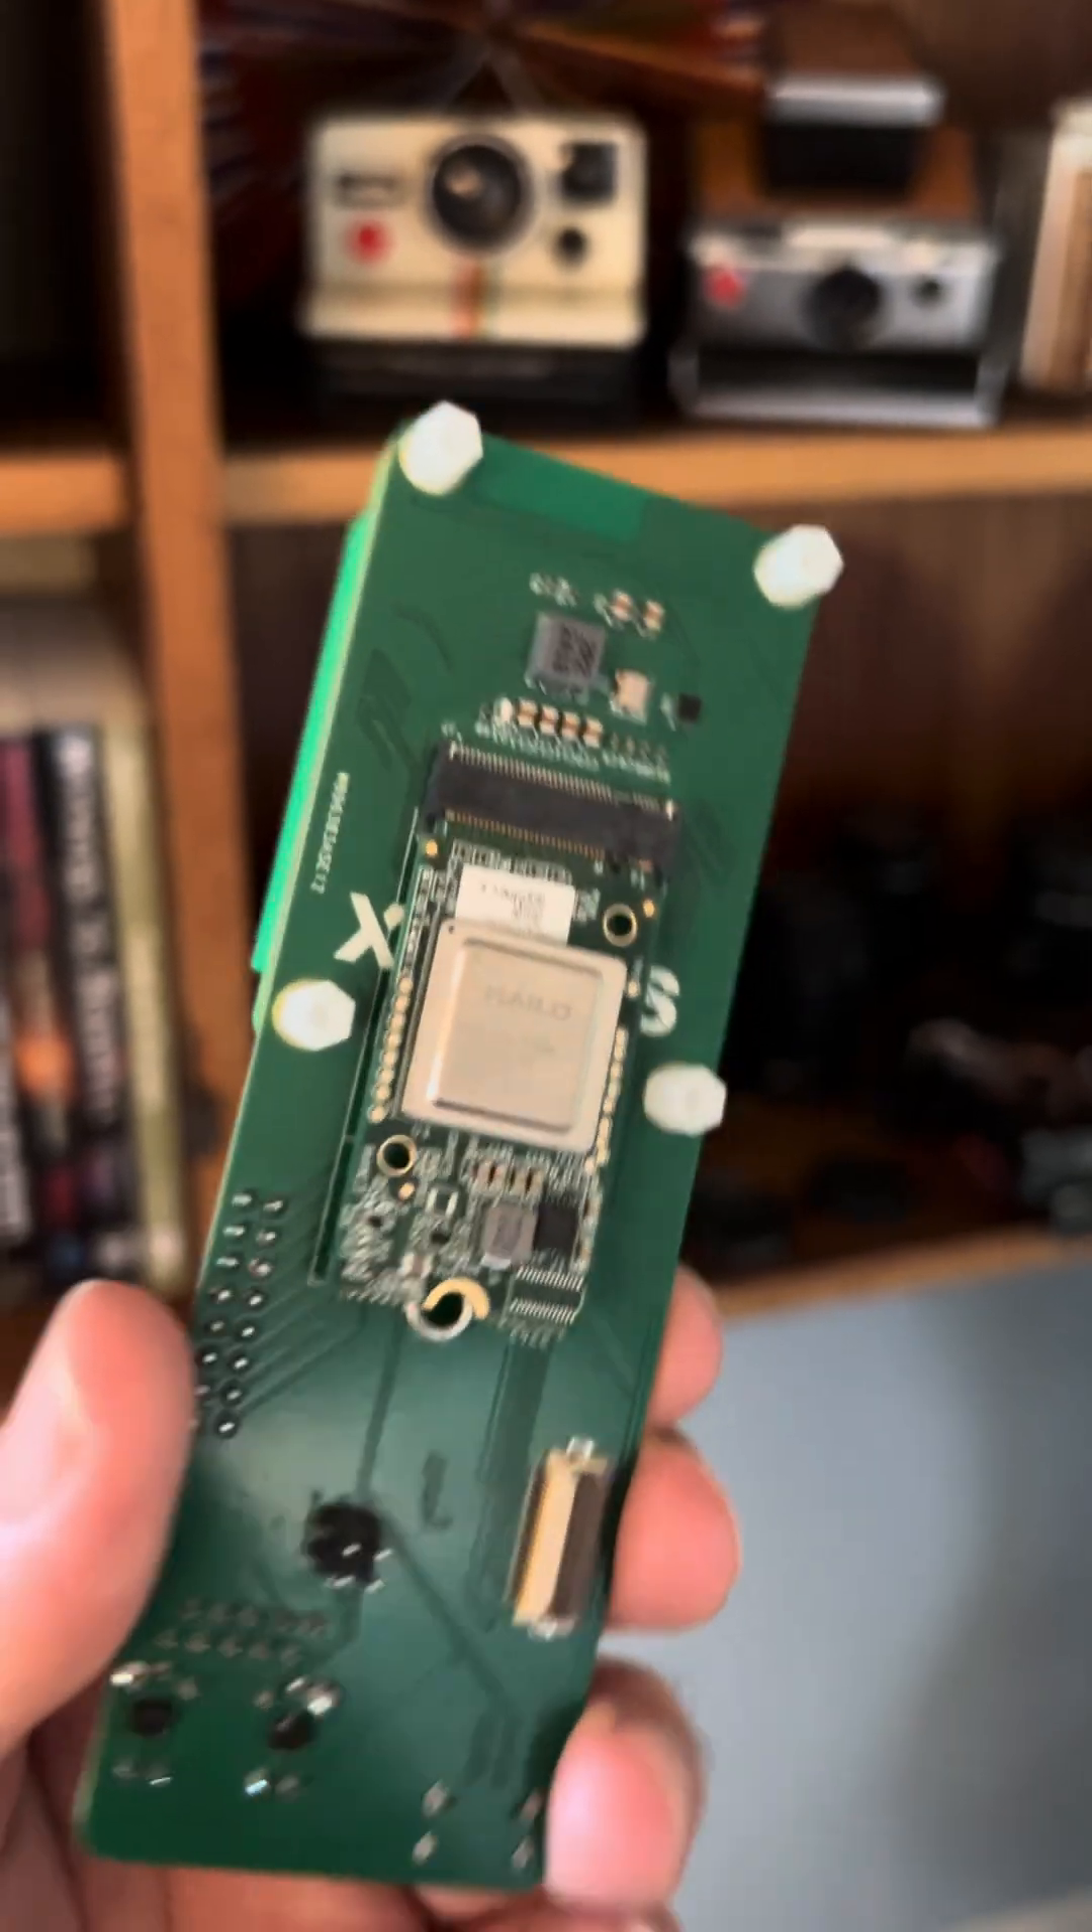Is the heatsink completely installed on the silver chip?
No.